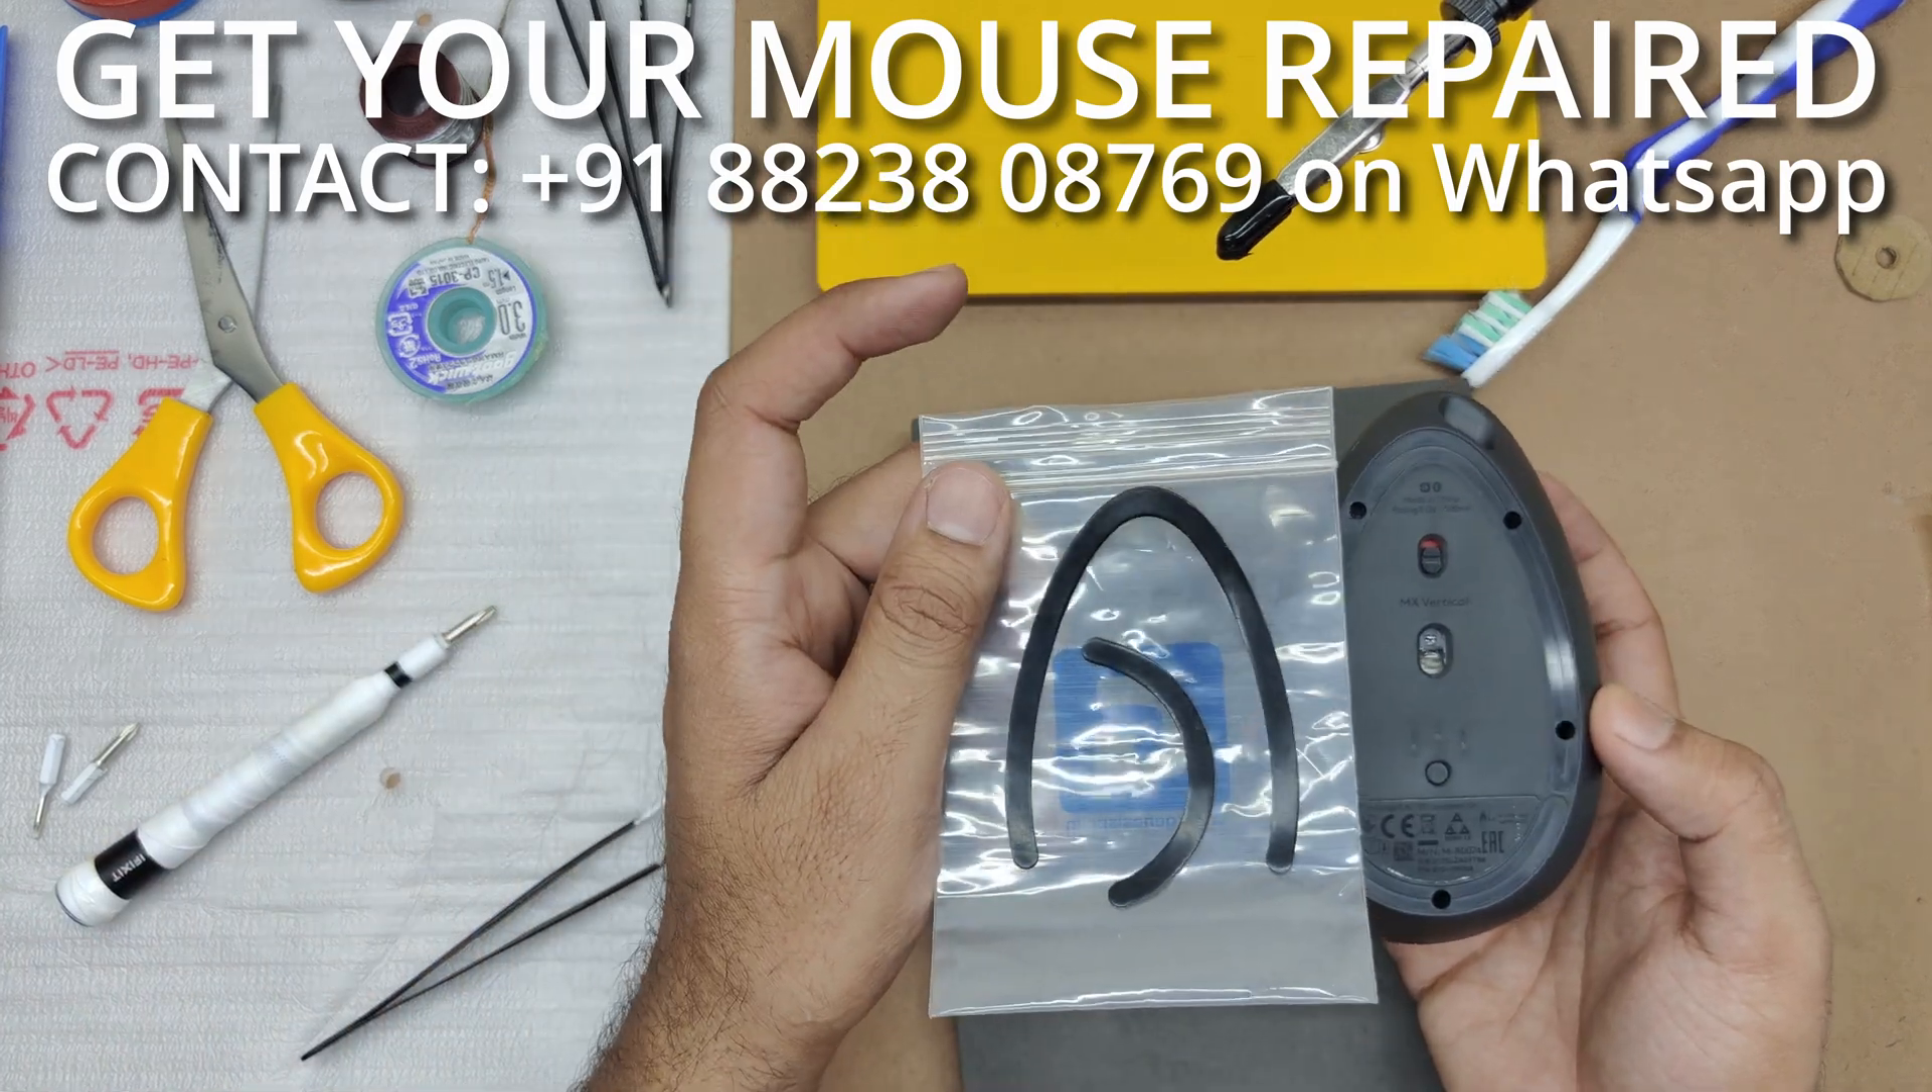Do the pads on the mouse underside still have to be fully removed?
No.